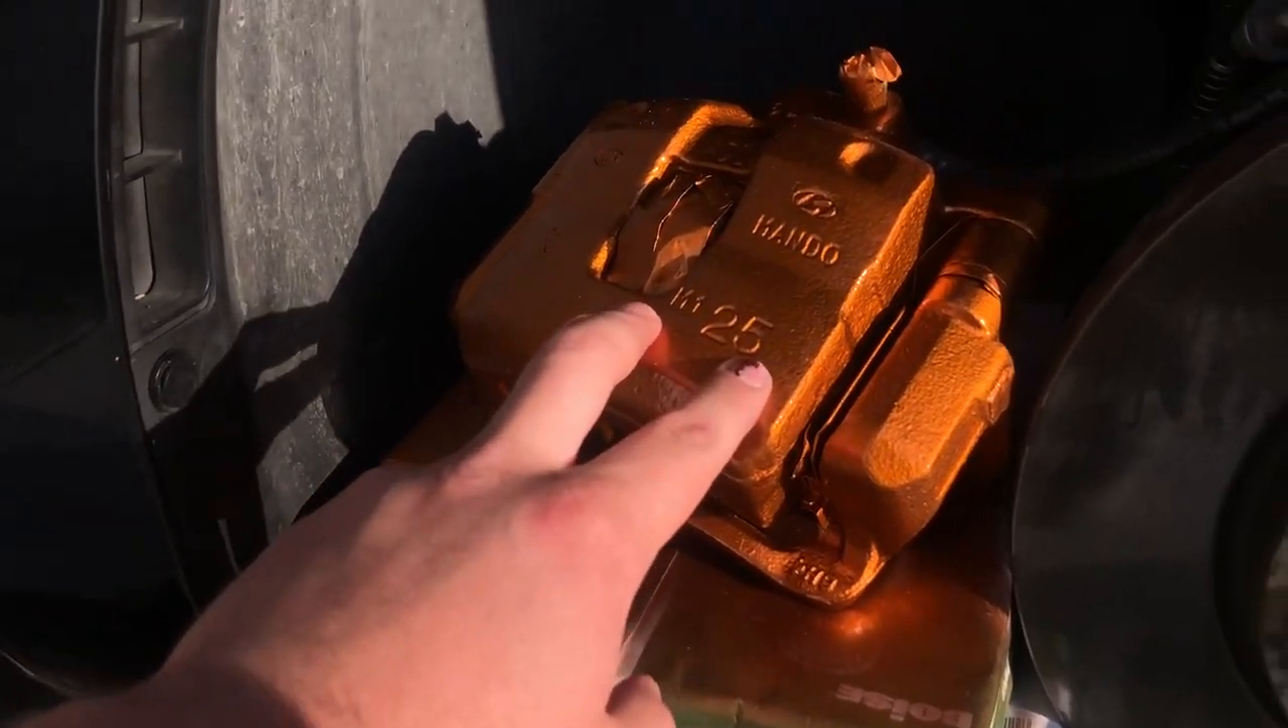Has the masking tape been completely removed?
No.